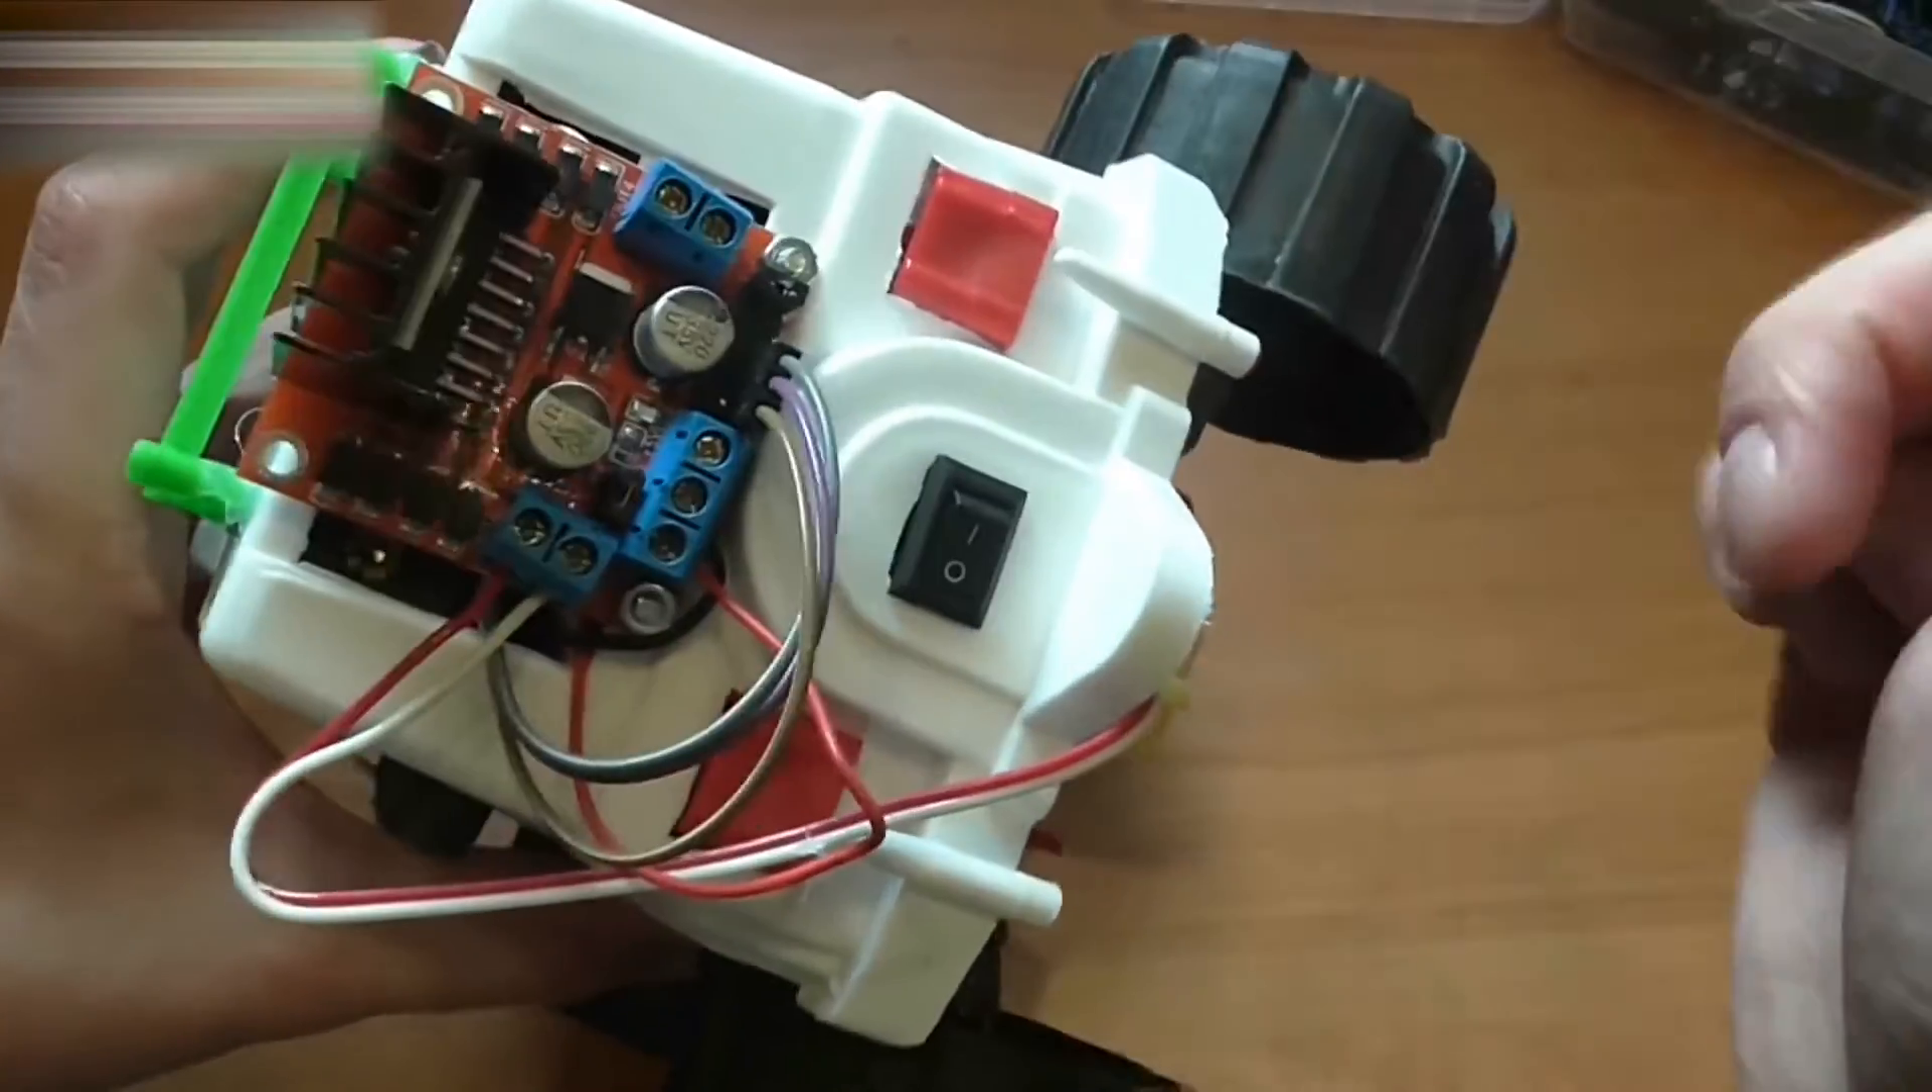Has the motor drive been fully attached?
Yes.